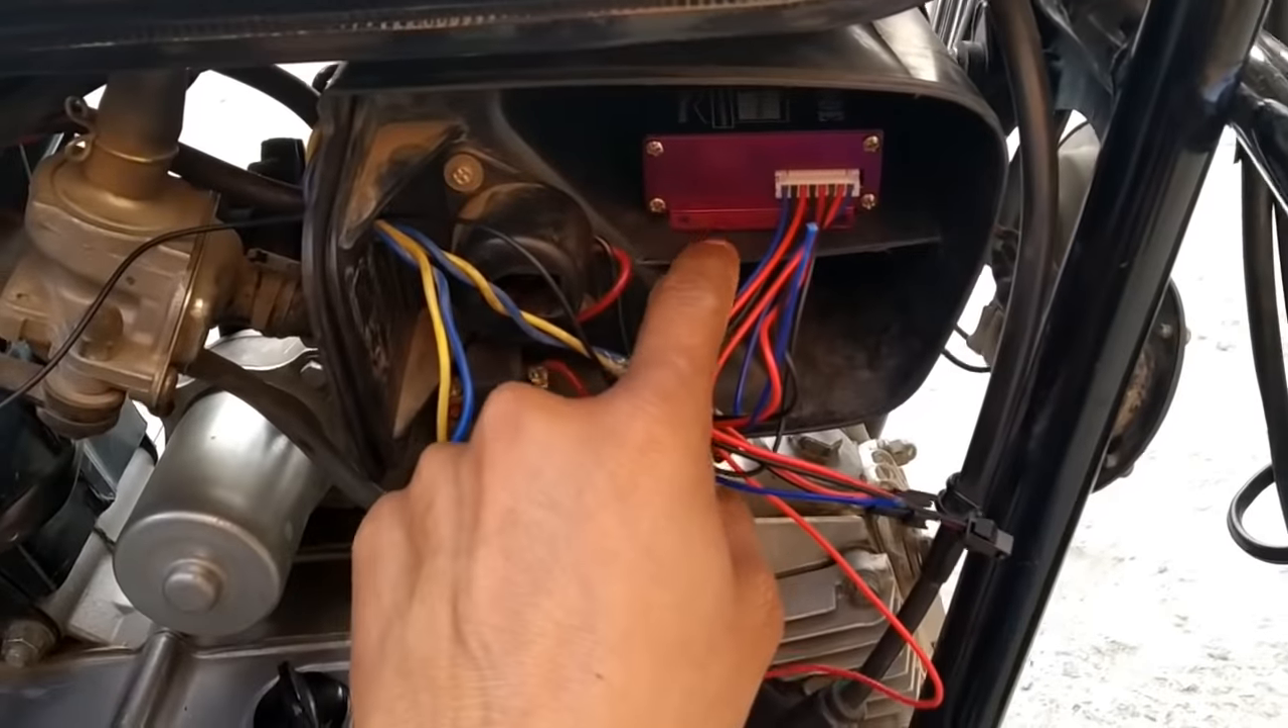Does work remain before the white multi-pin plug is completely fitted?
No.